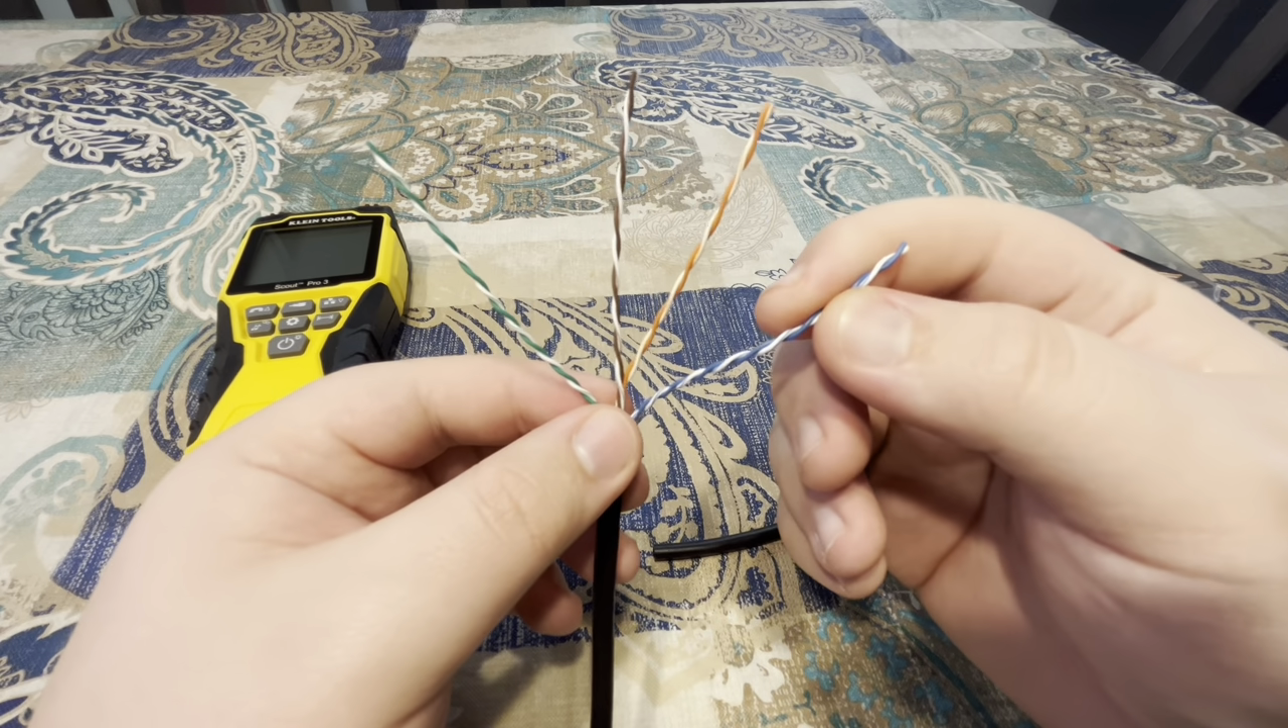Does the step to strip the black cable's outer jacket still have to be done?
No.